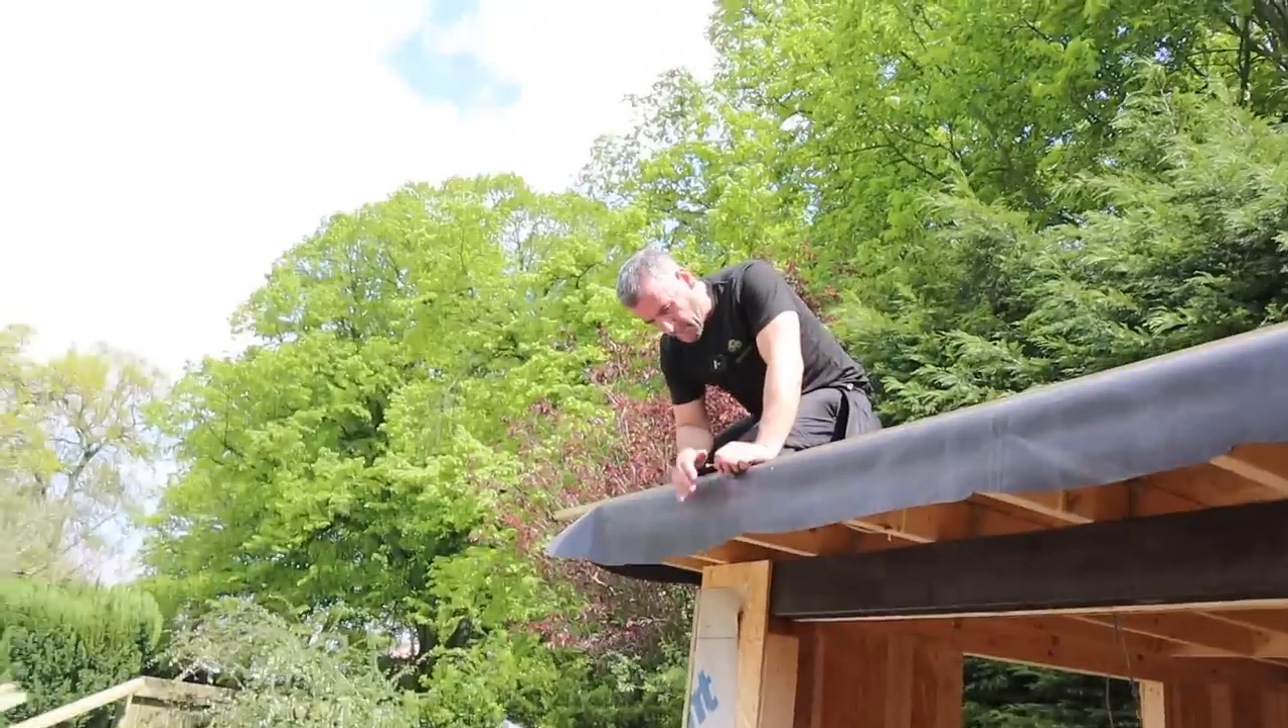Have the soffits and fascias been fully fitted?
No.